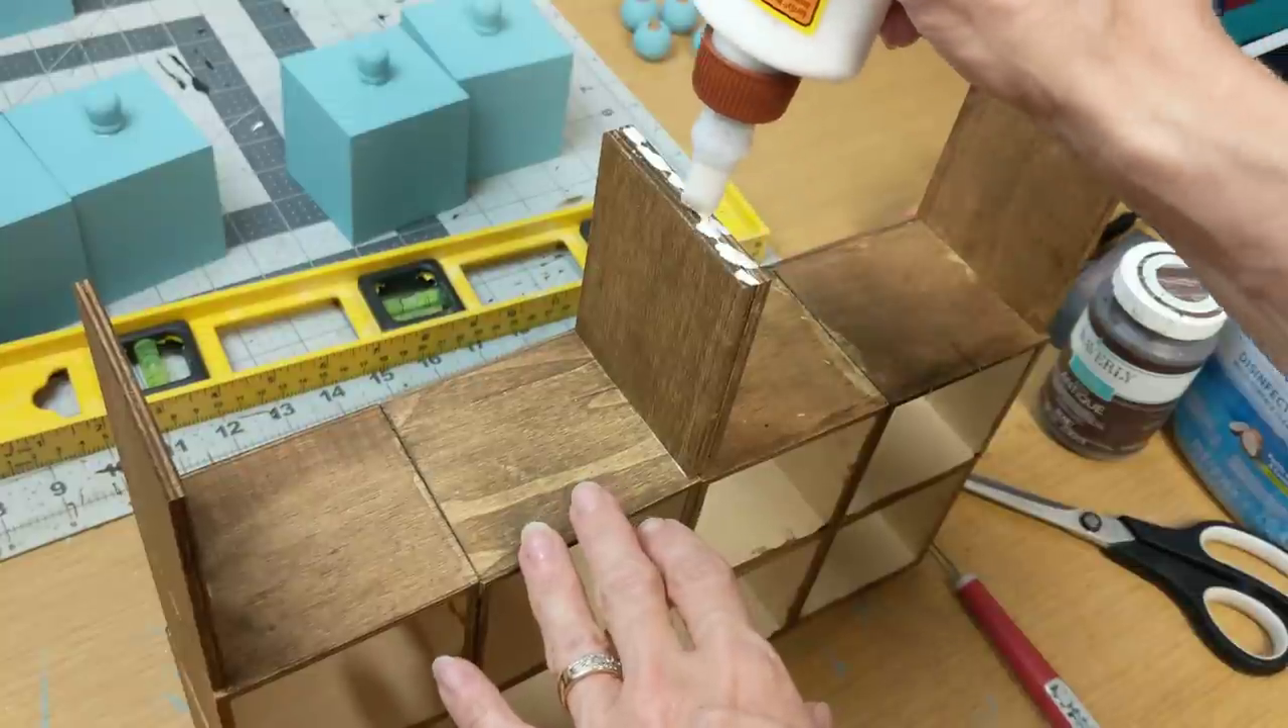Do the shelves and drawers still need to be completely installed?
Yes.